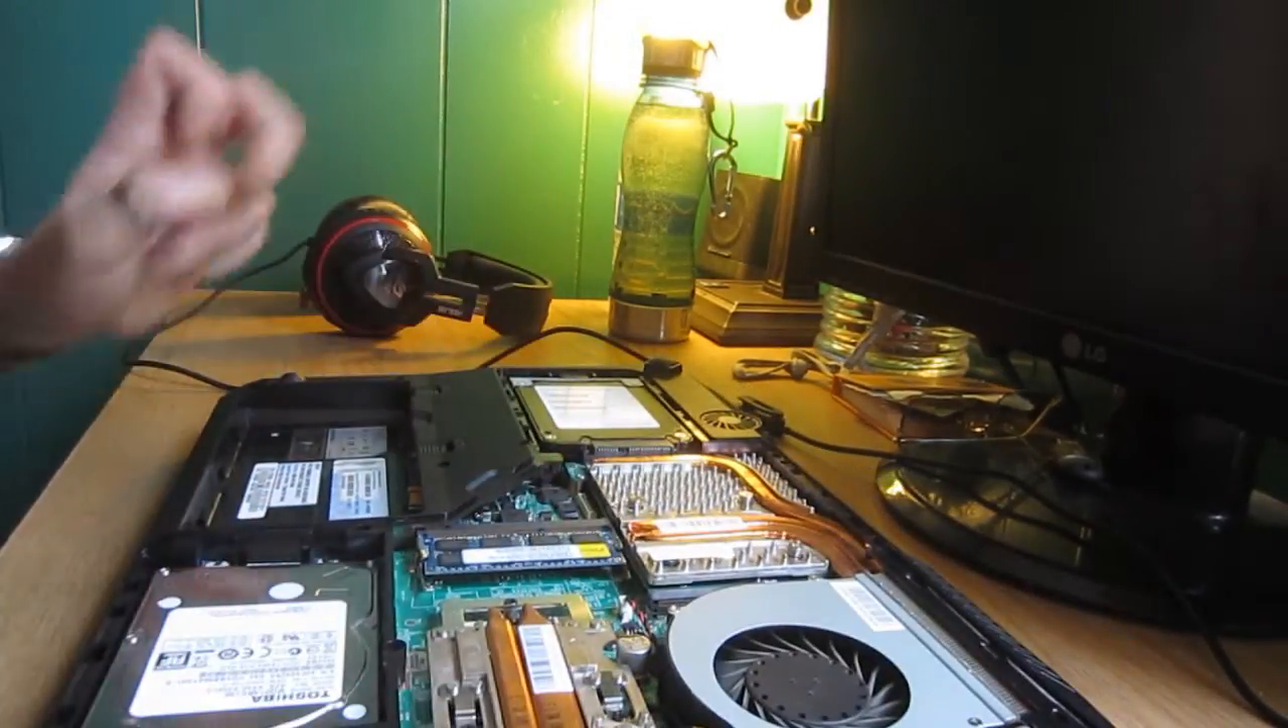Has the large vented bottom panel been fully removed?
Yes.